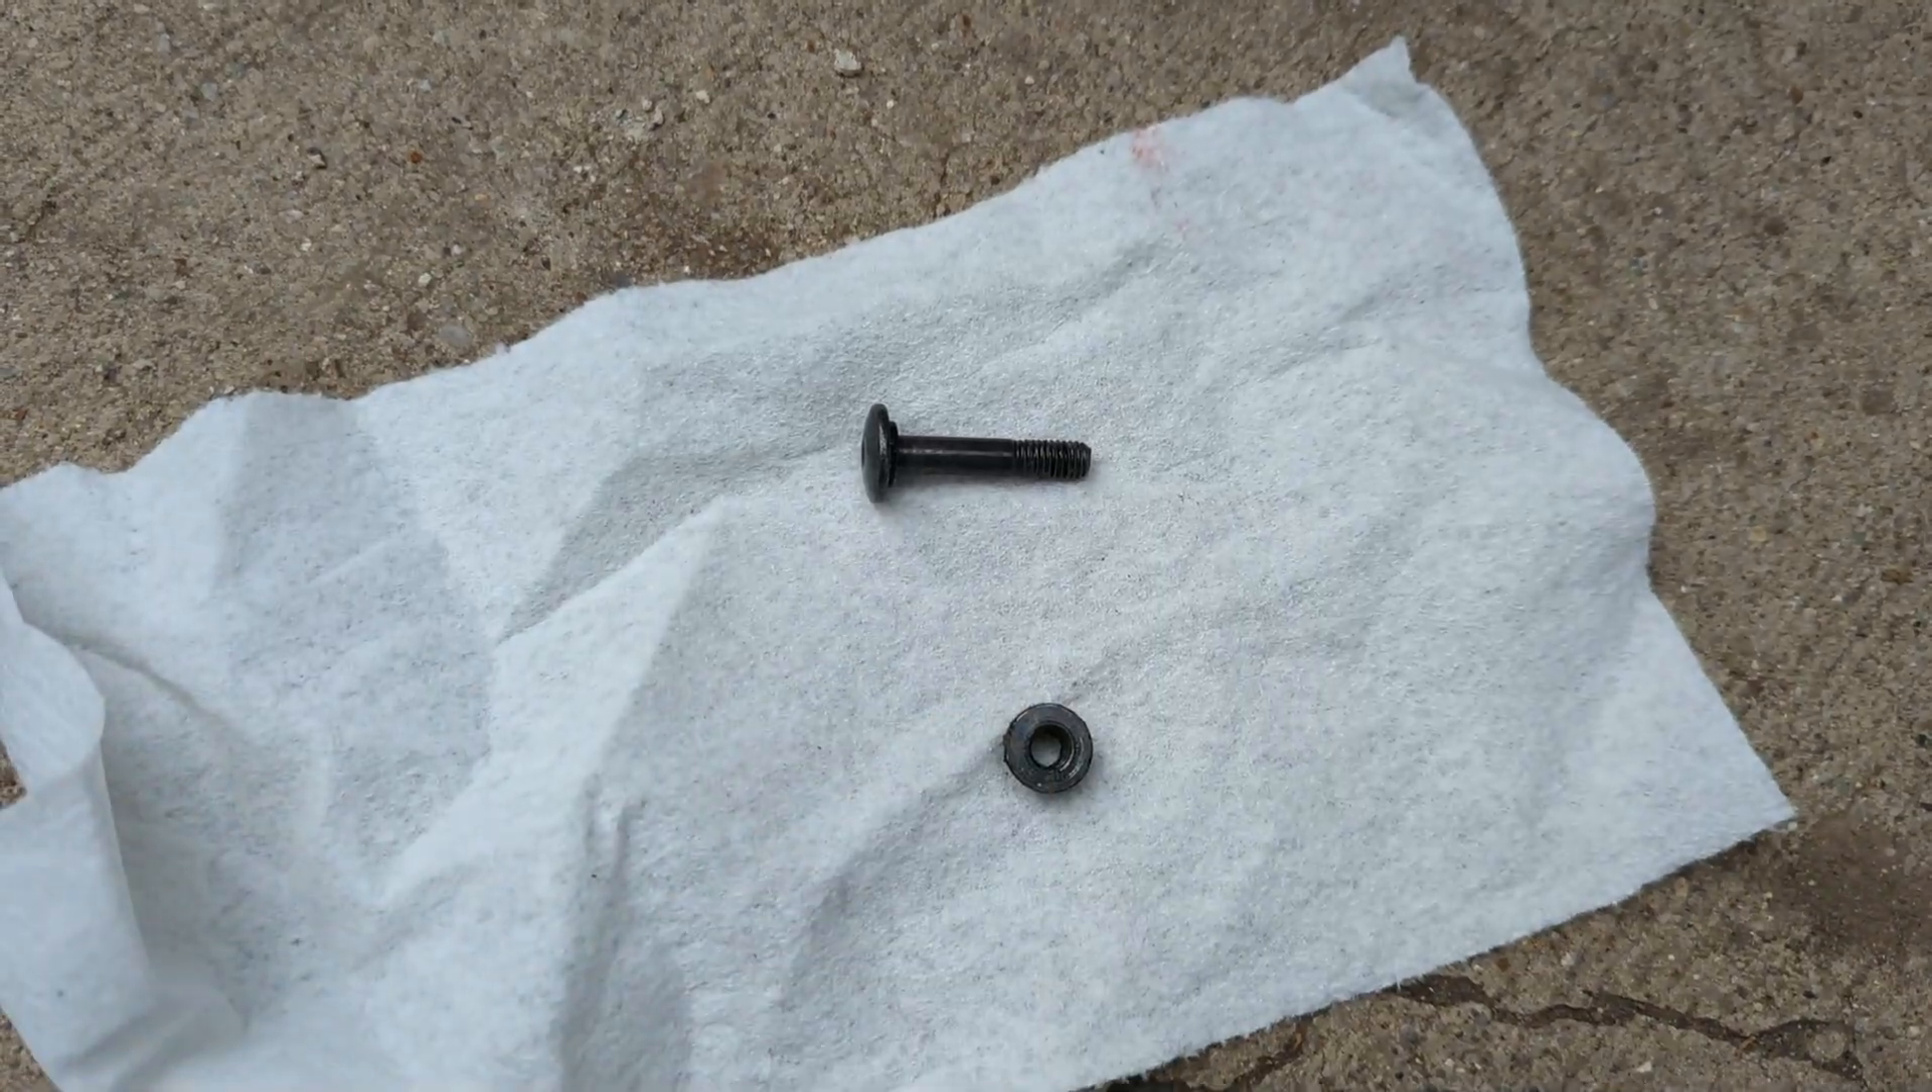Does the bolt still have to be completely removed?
No.